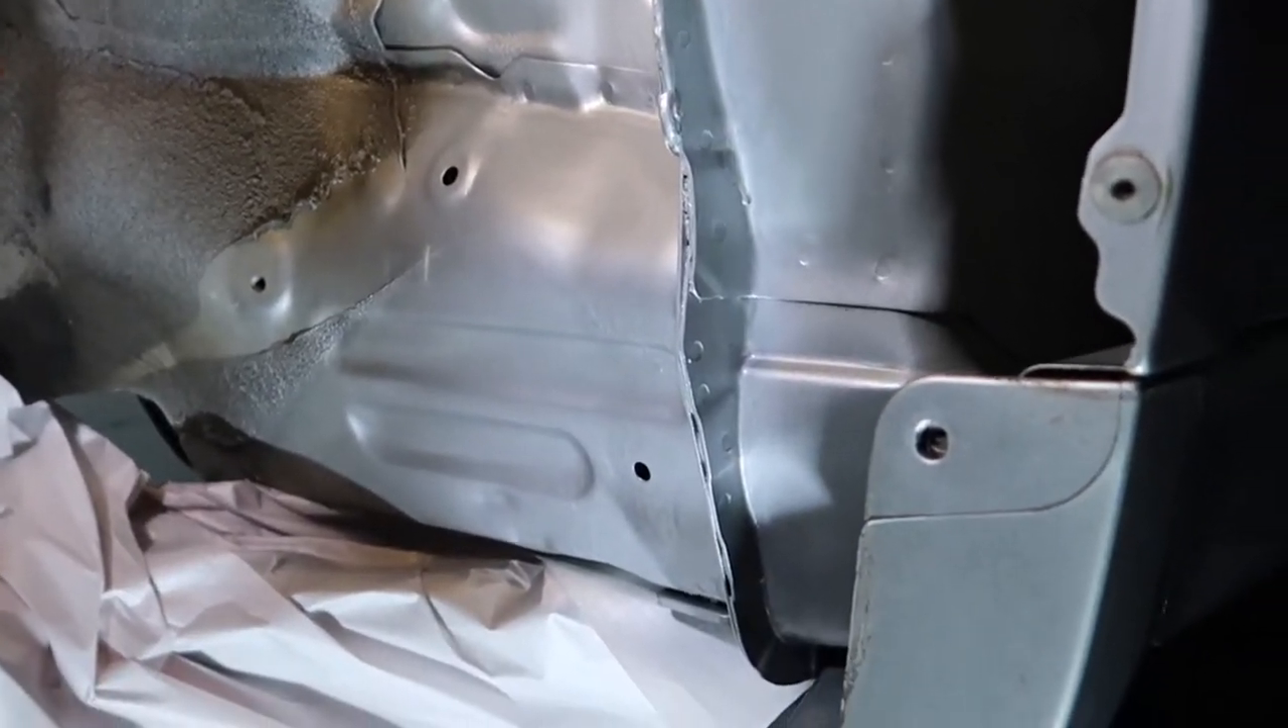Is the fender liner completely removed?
Yes.